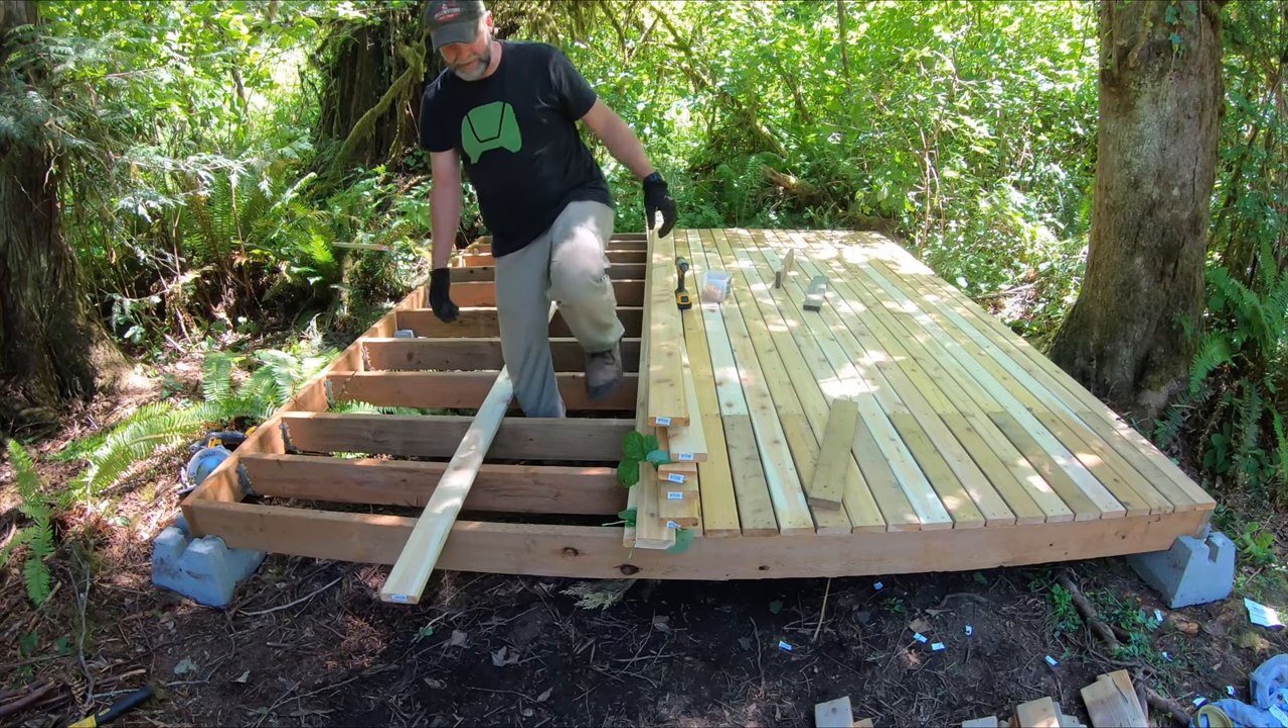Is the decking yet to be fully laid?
Yes.